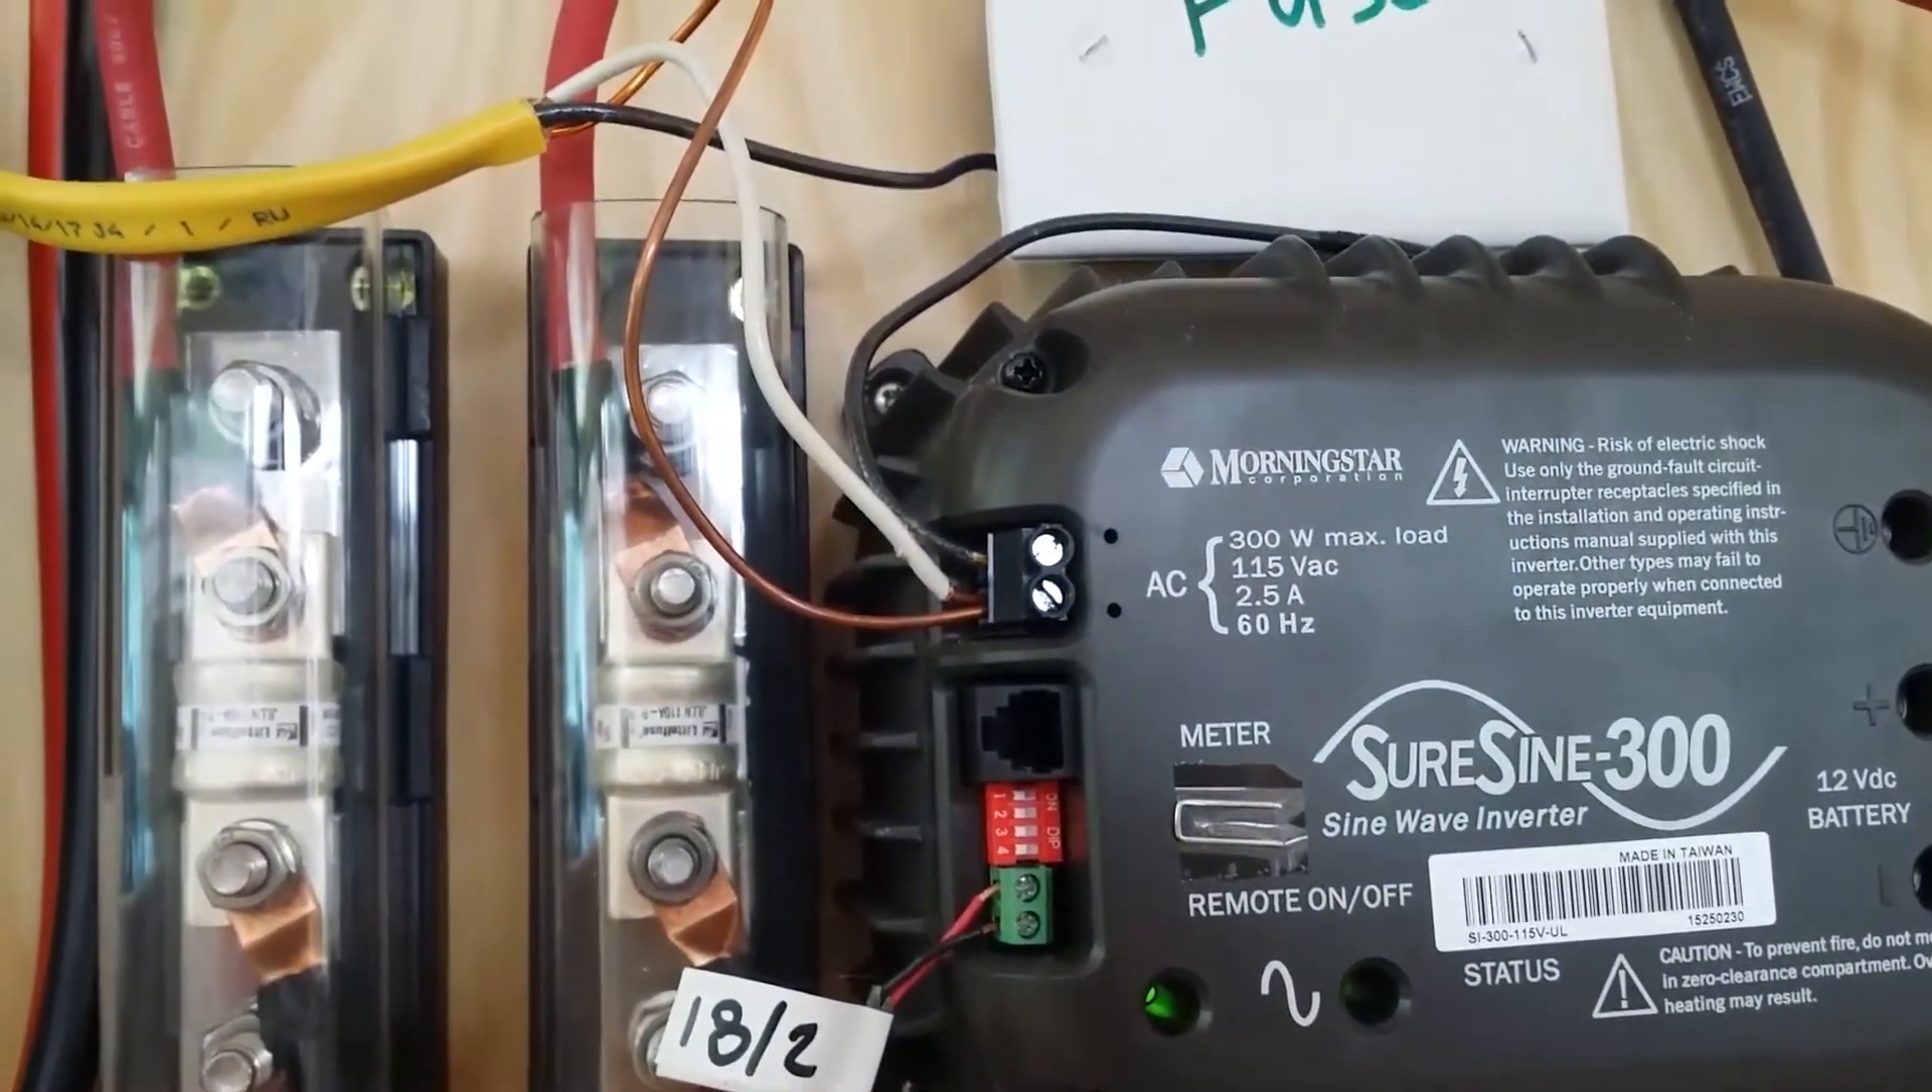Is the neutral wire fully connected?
Yes.